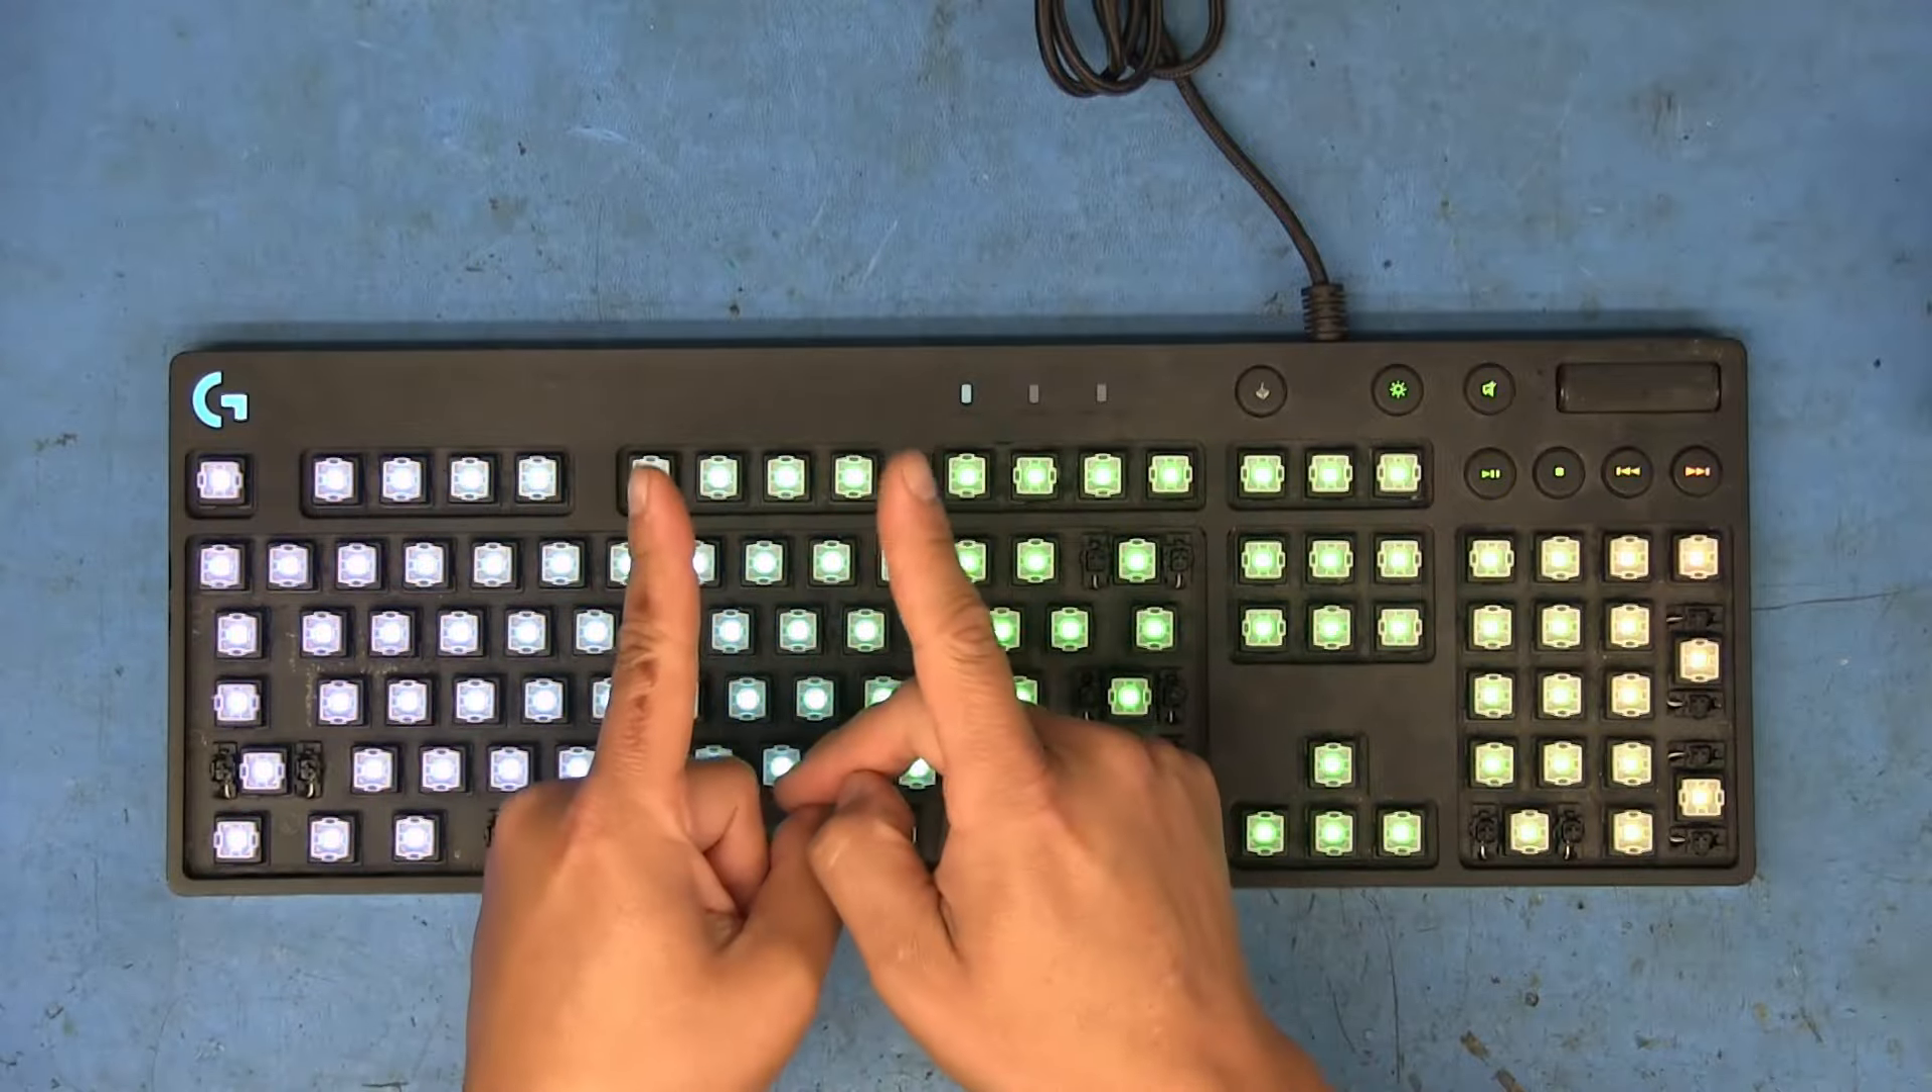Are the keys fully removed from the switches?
Yes.